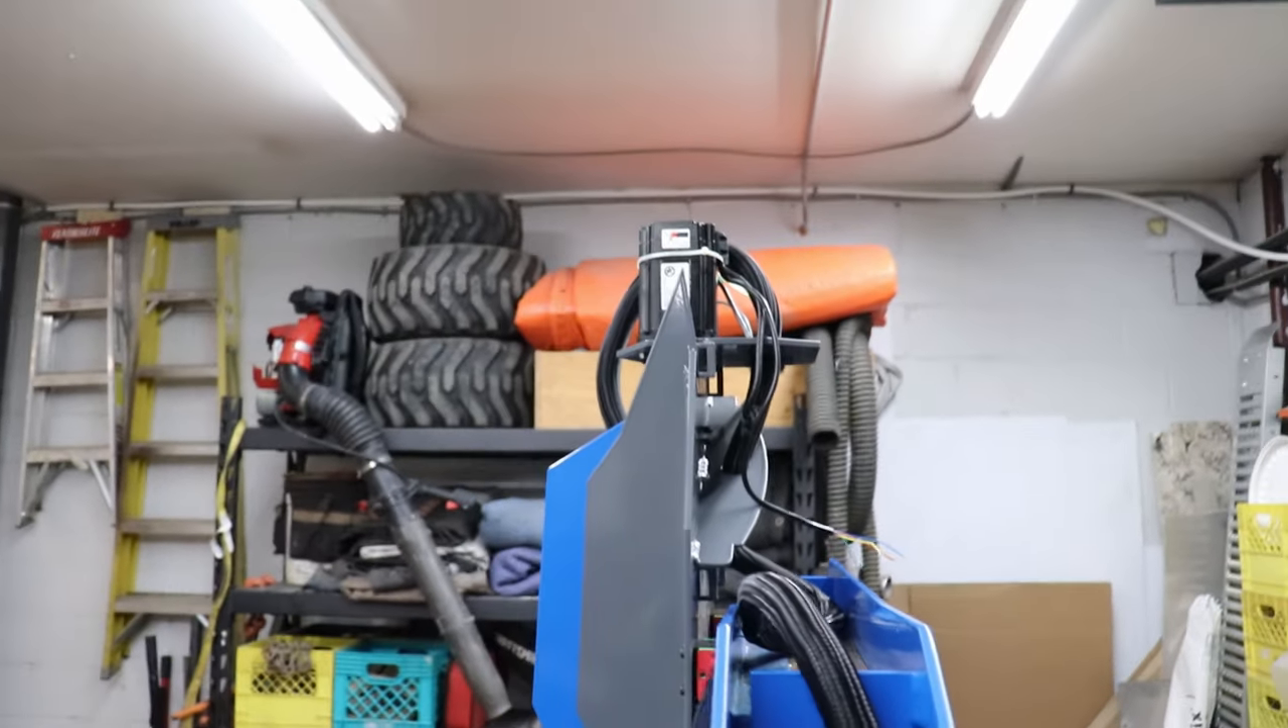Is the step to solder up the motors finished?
No.